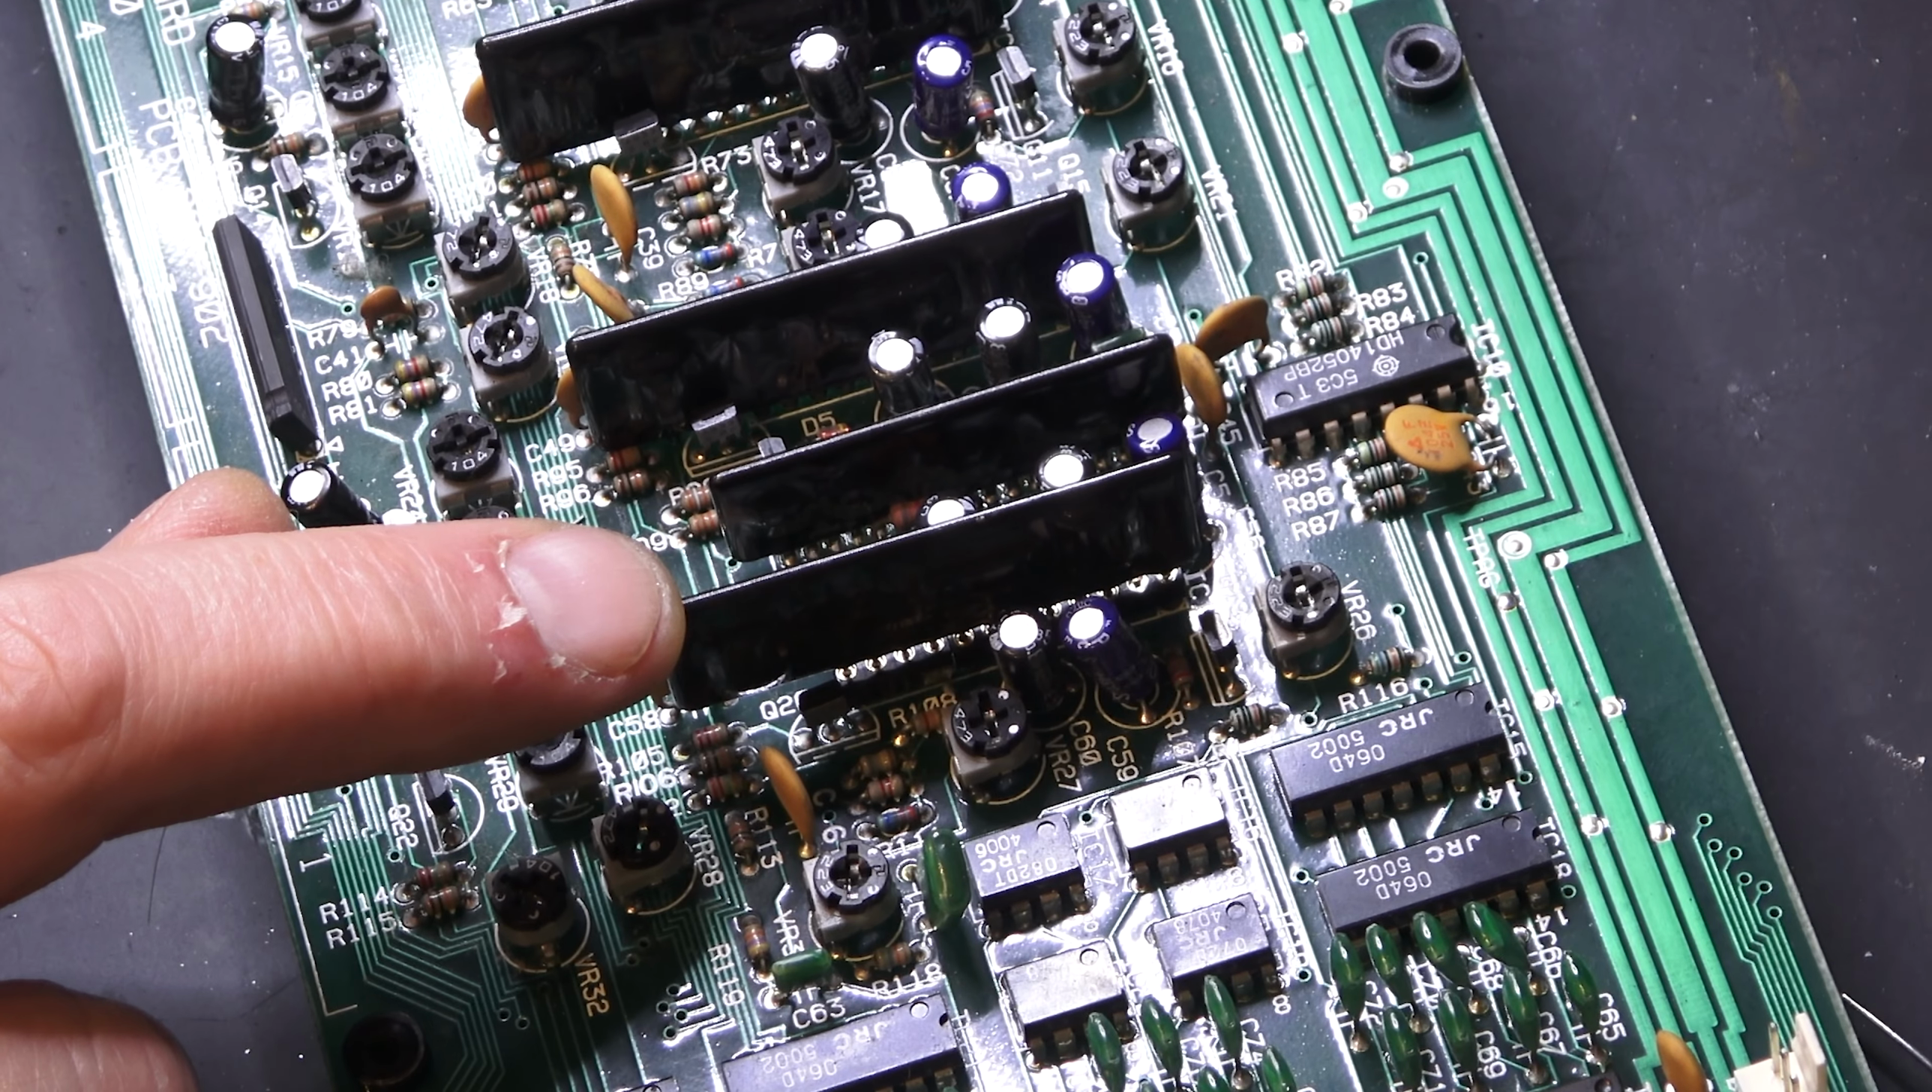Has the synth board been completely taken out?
Yes.